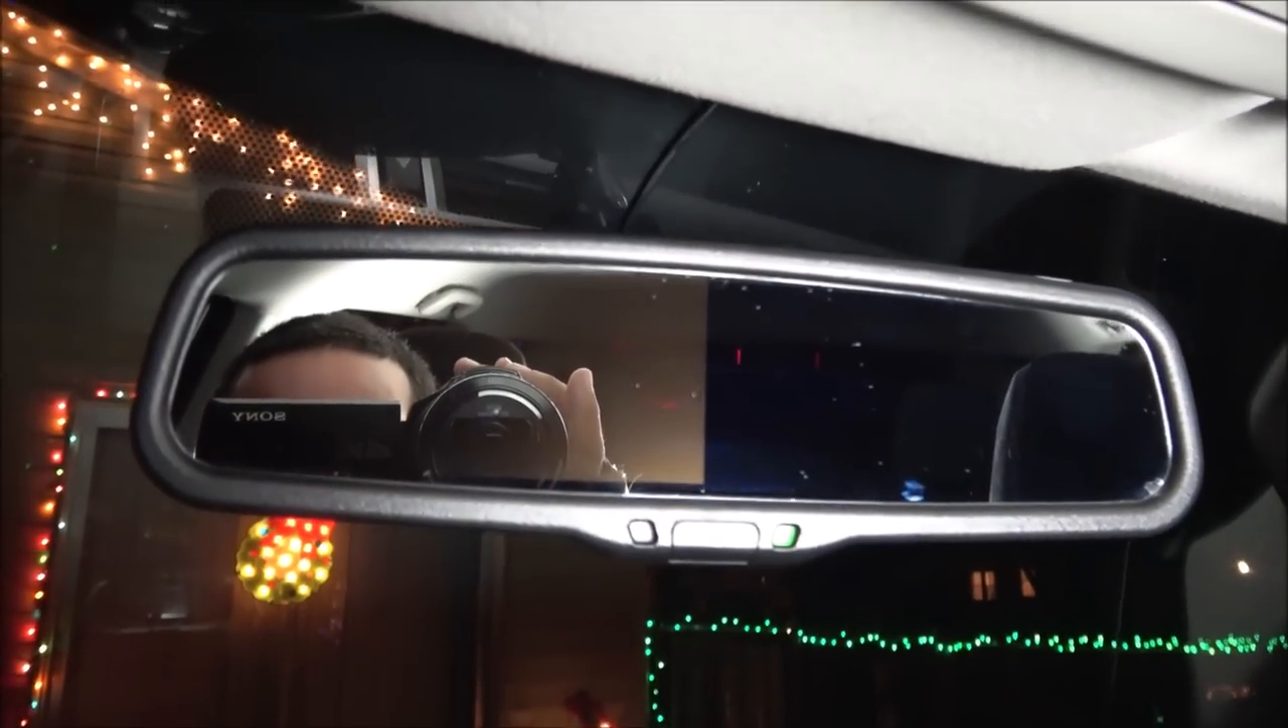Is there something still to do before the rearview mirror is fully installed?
No.